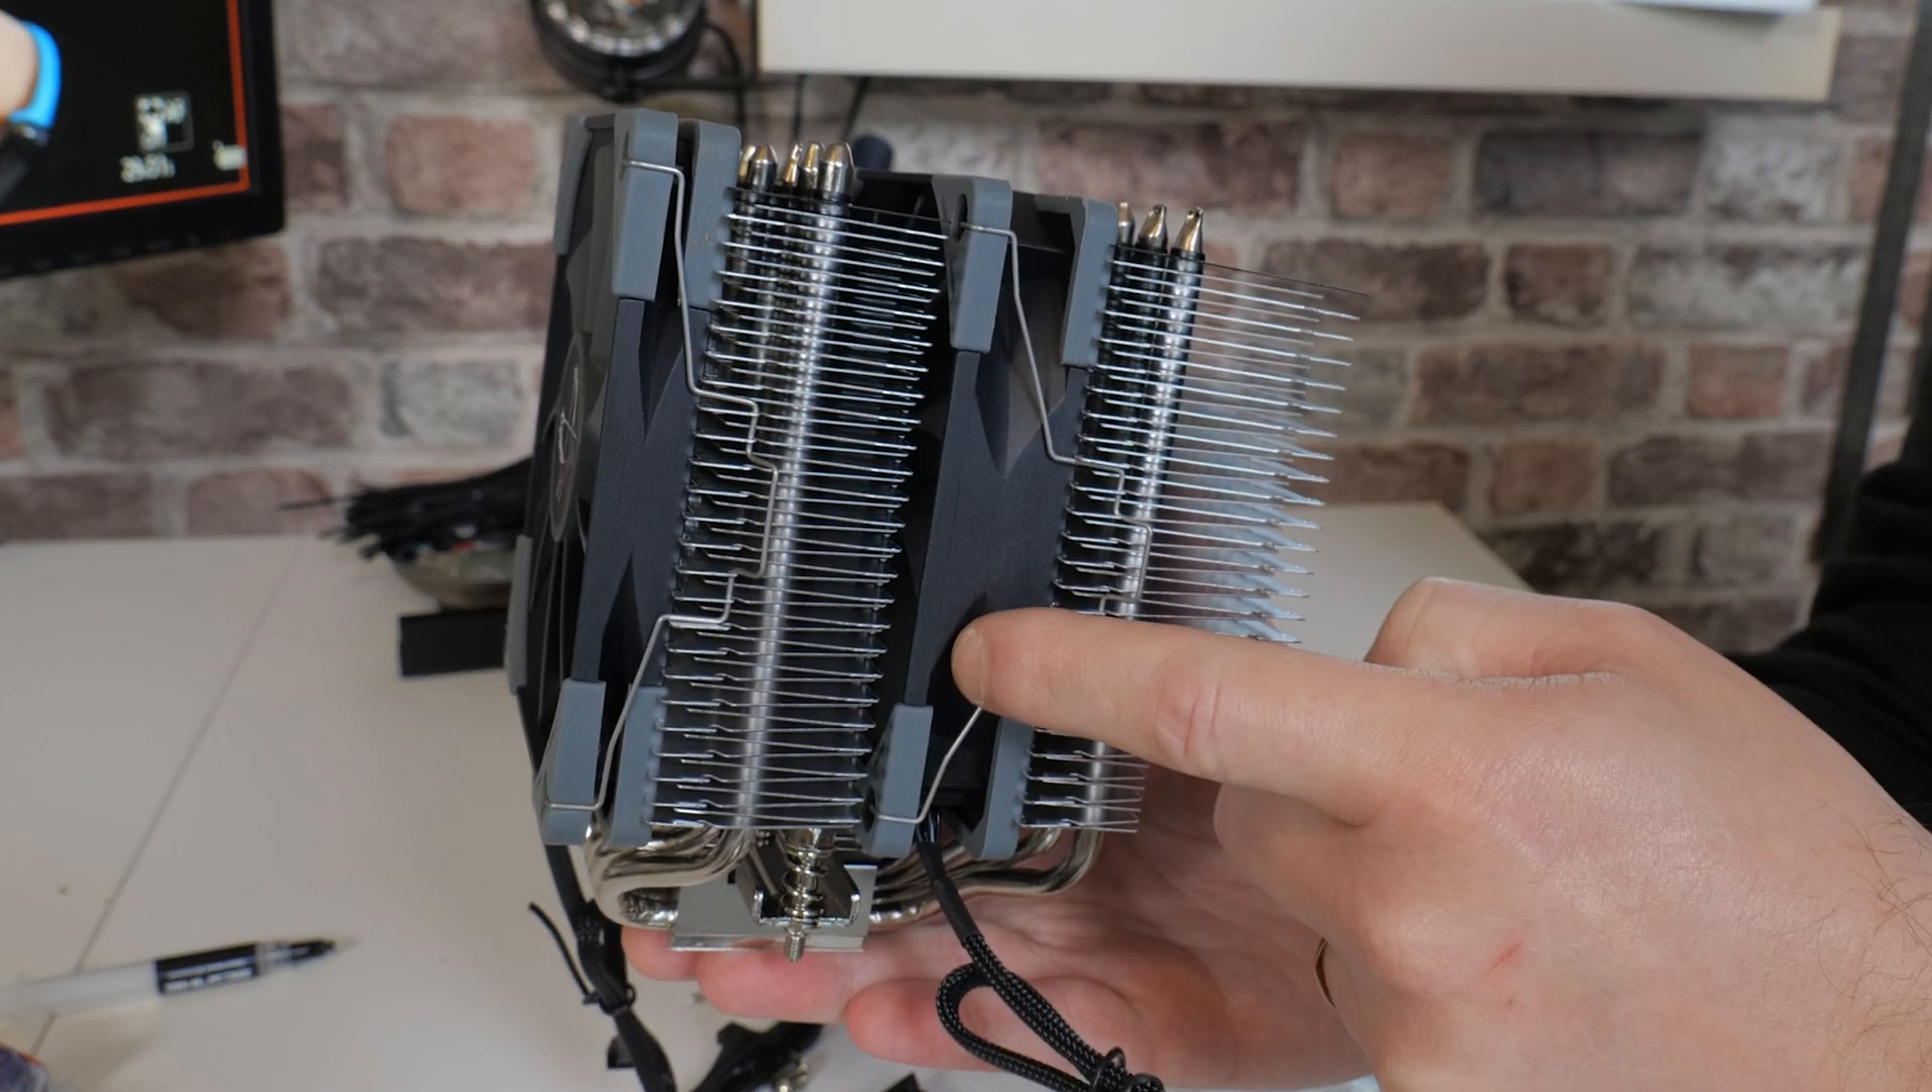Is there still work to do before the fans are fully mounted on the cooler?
No.